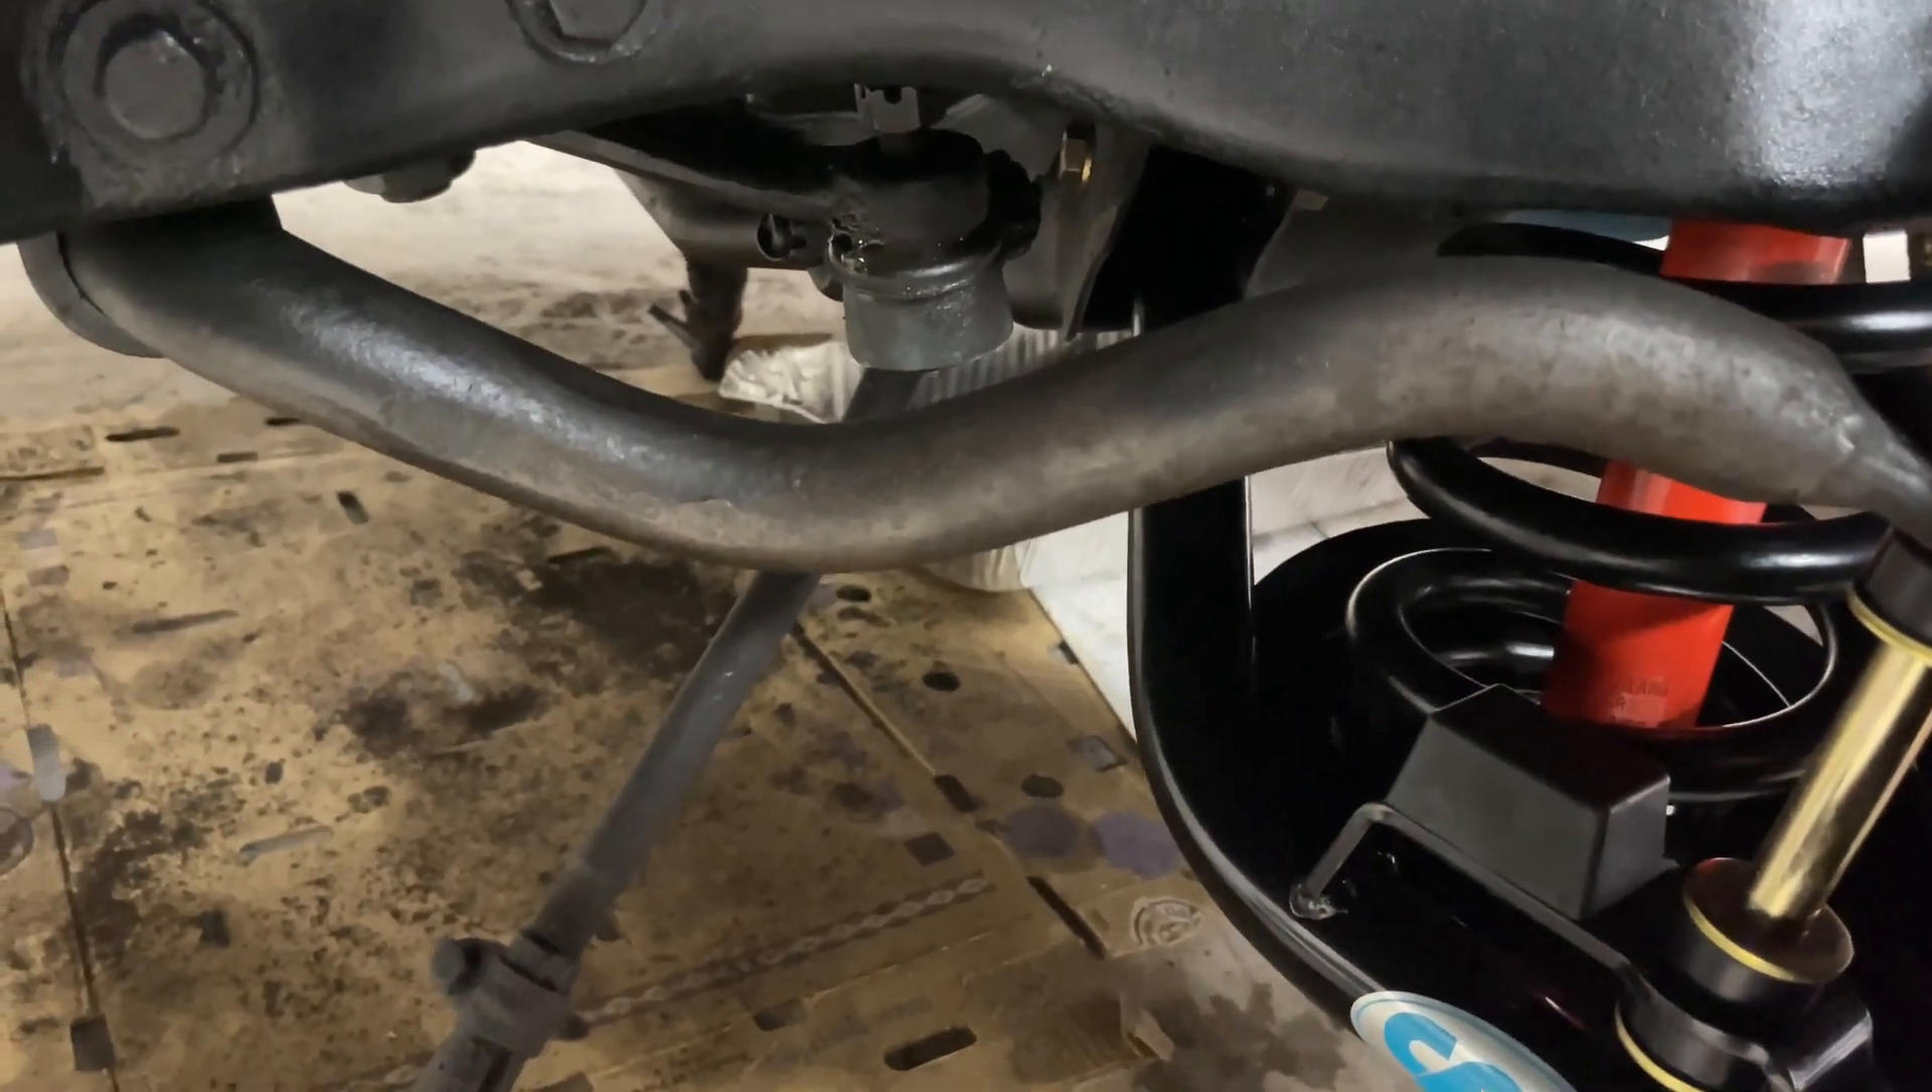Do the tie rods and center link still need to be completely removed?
Yes.